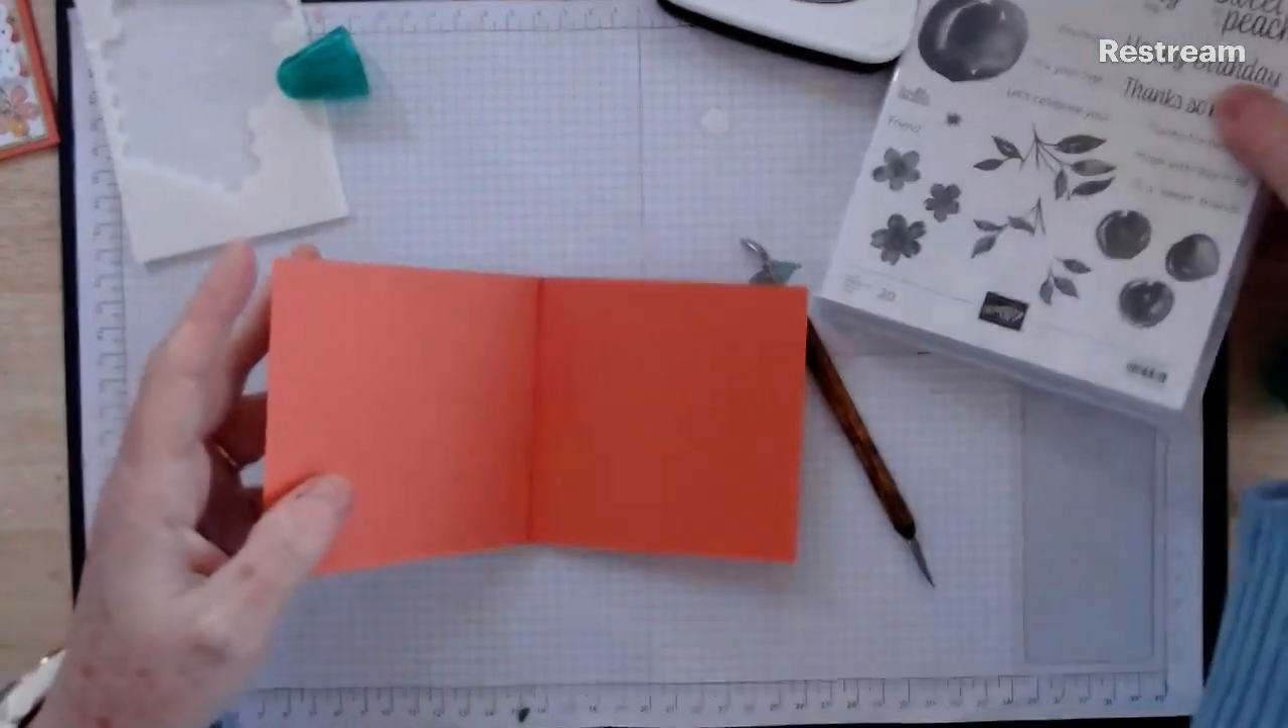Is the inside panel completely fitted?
No.